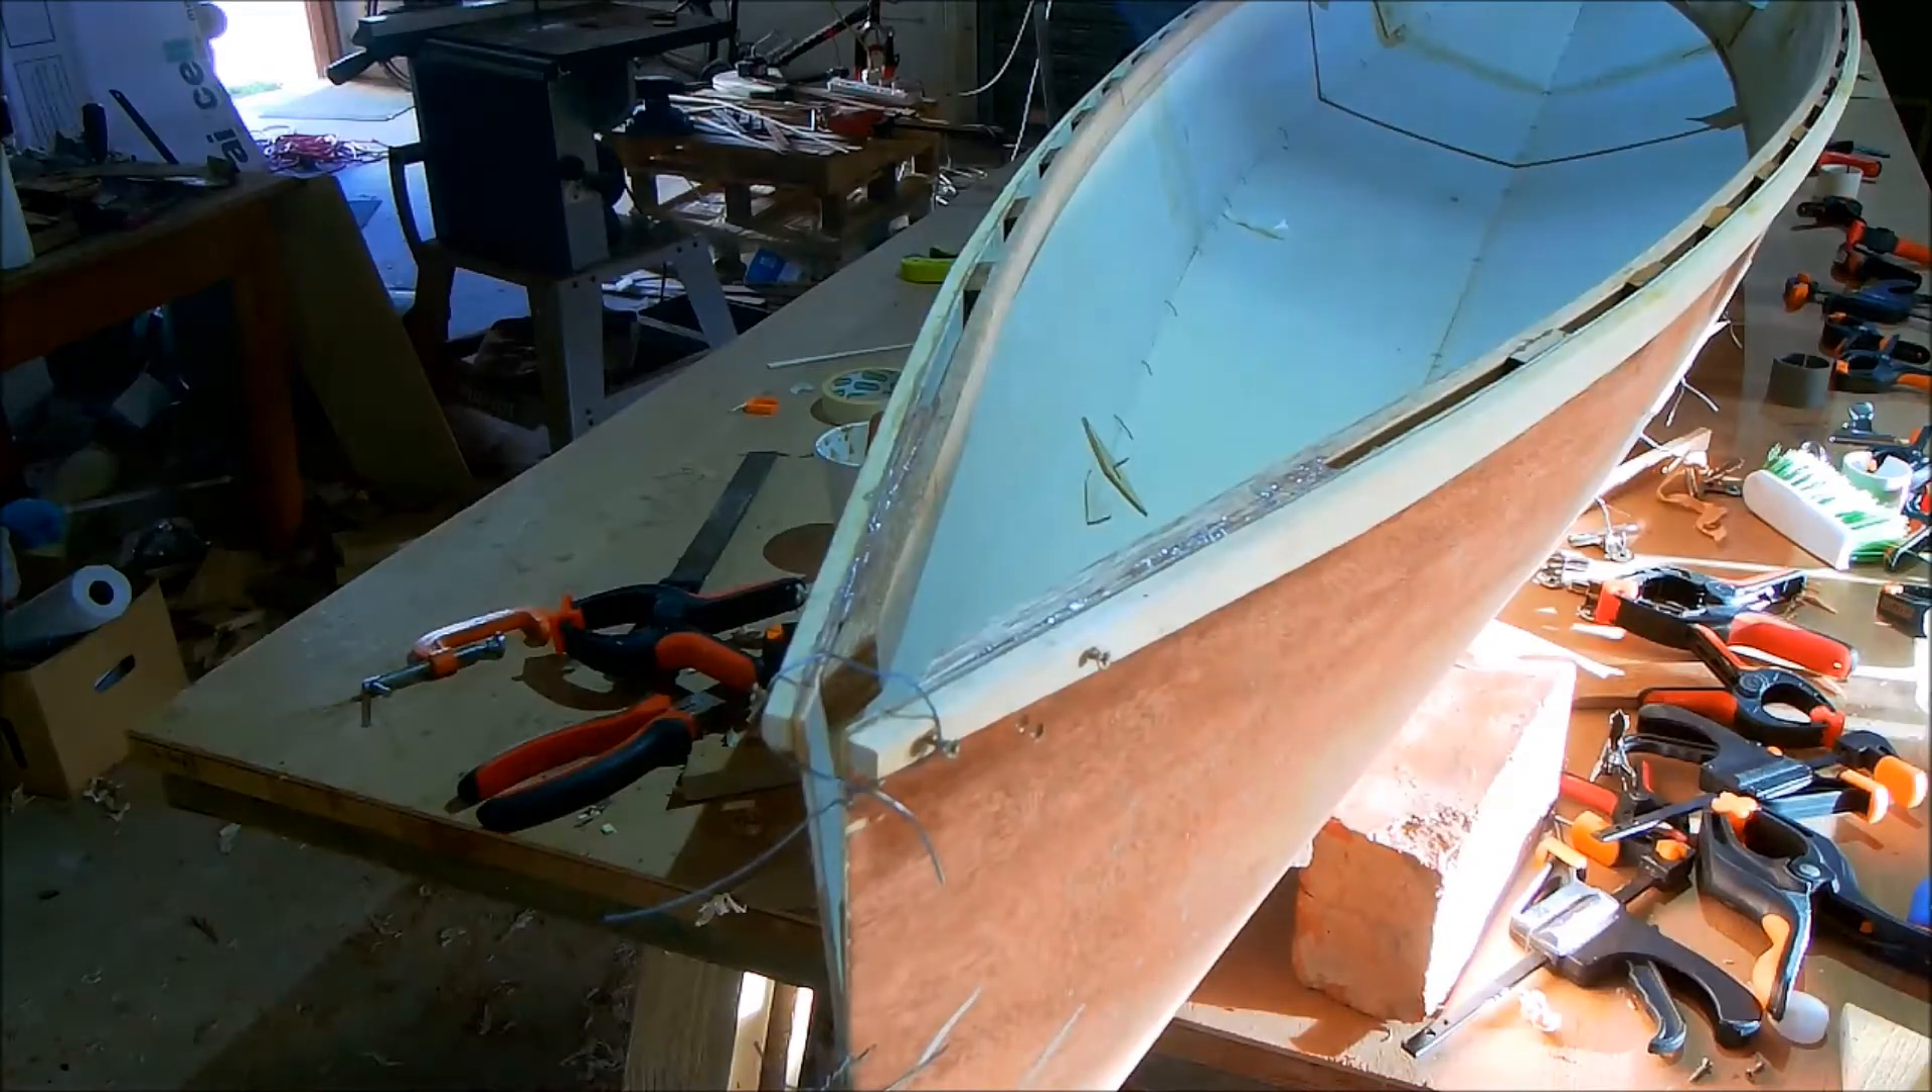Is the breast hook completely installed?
No.